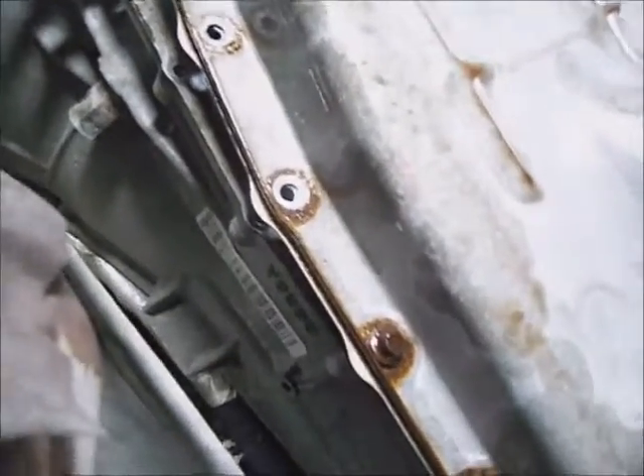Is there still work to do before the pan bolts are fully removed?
Yes.